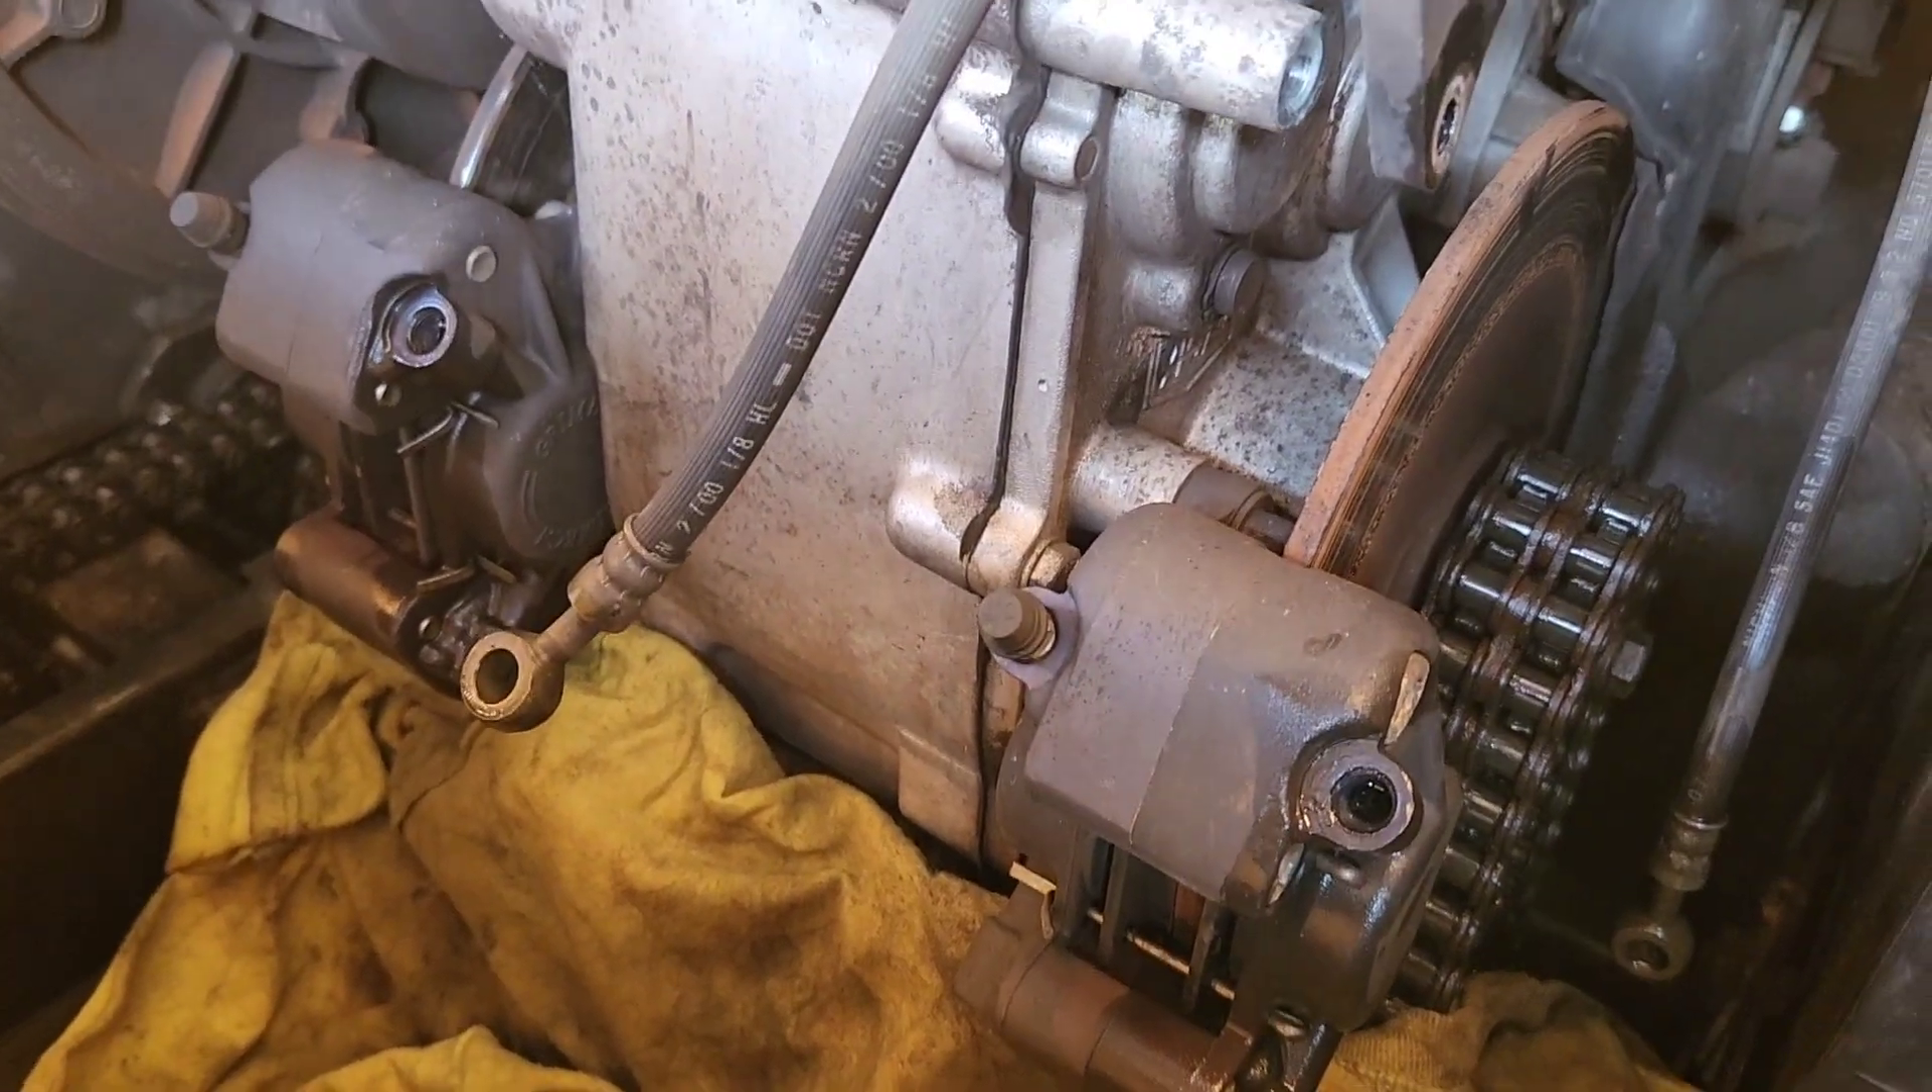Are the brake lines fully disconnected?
Yes.